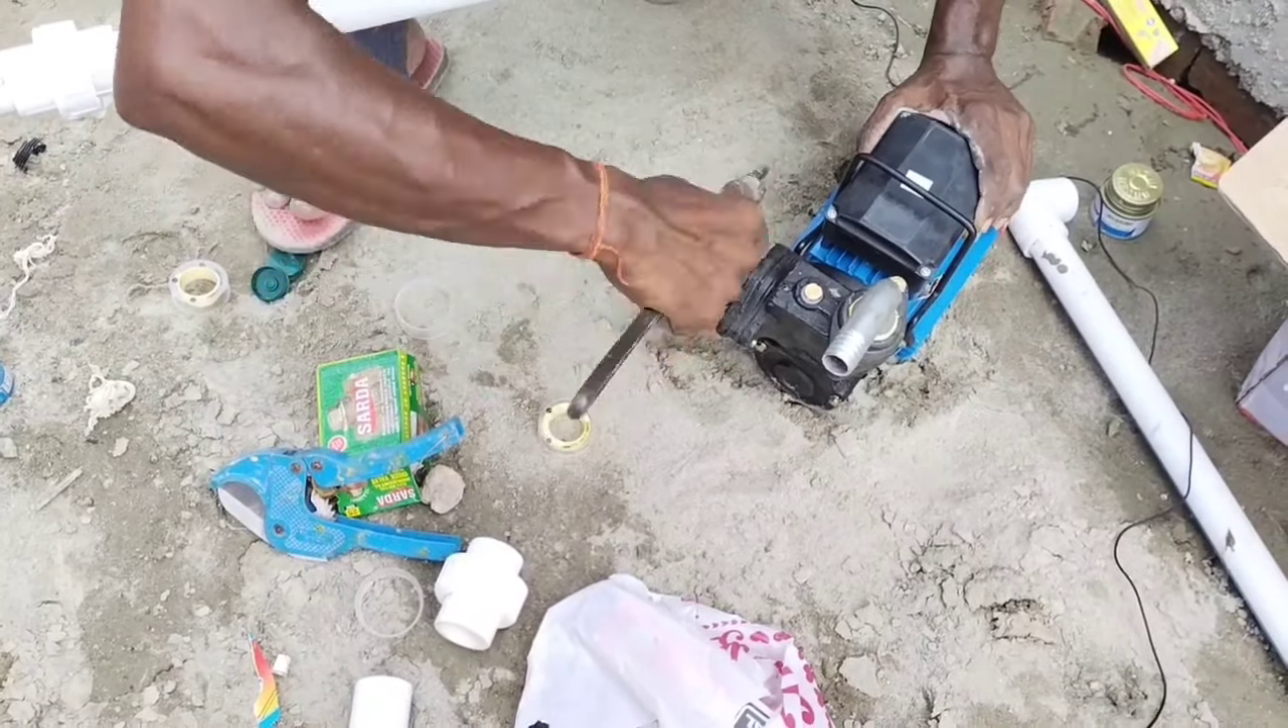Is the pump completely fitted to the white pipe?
No.